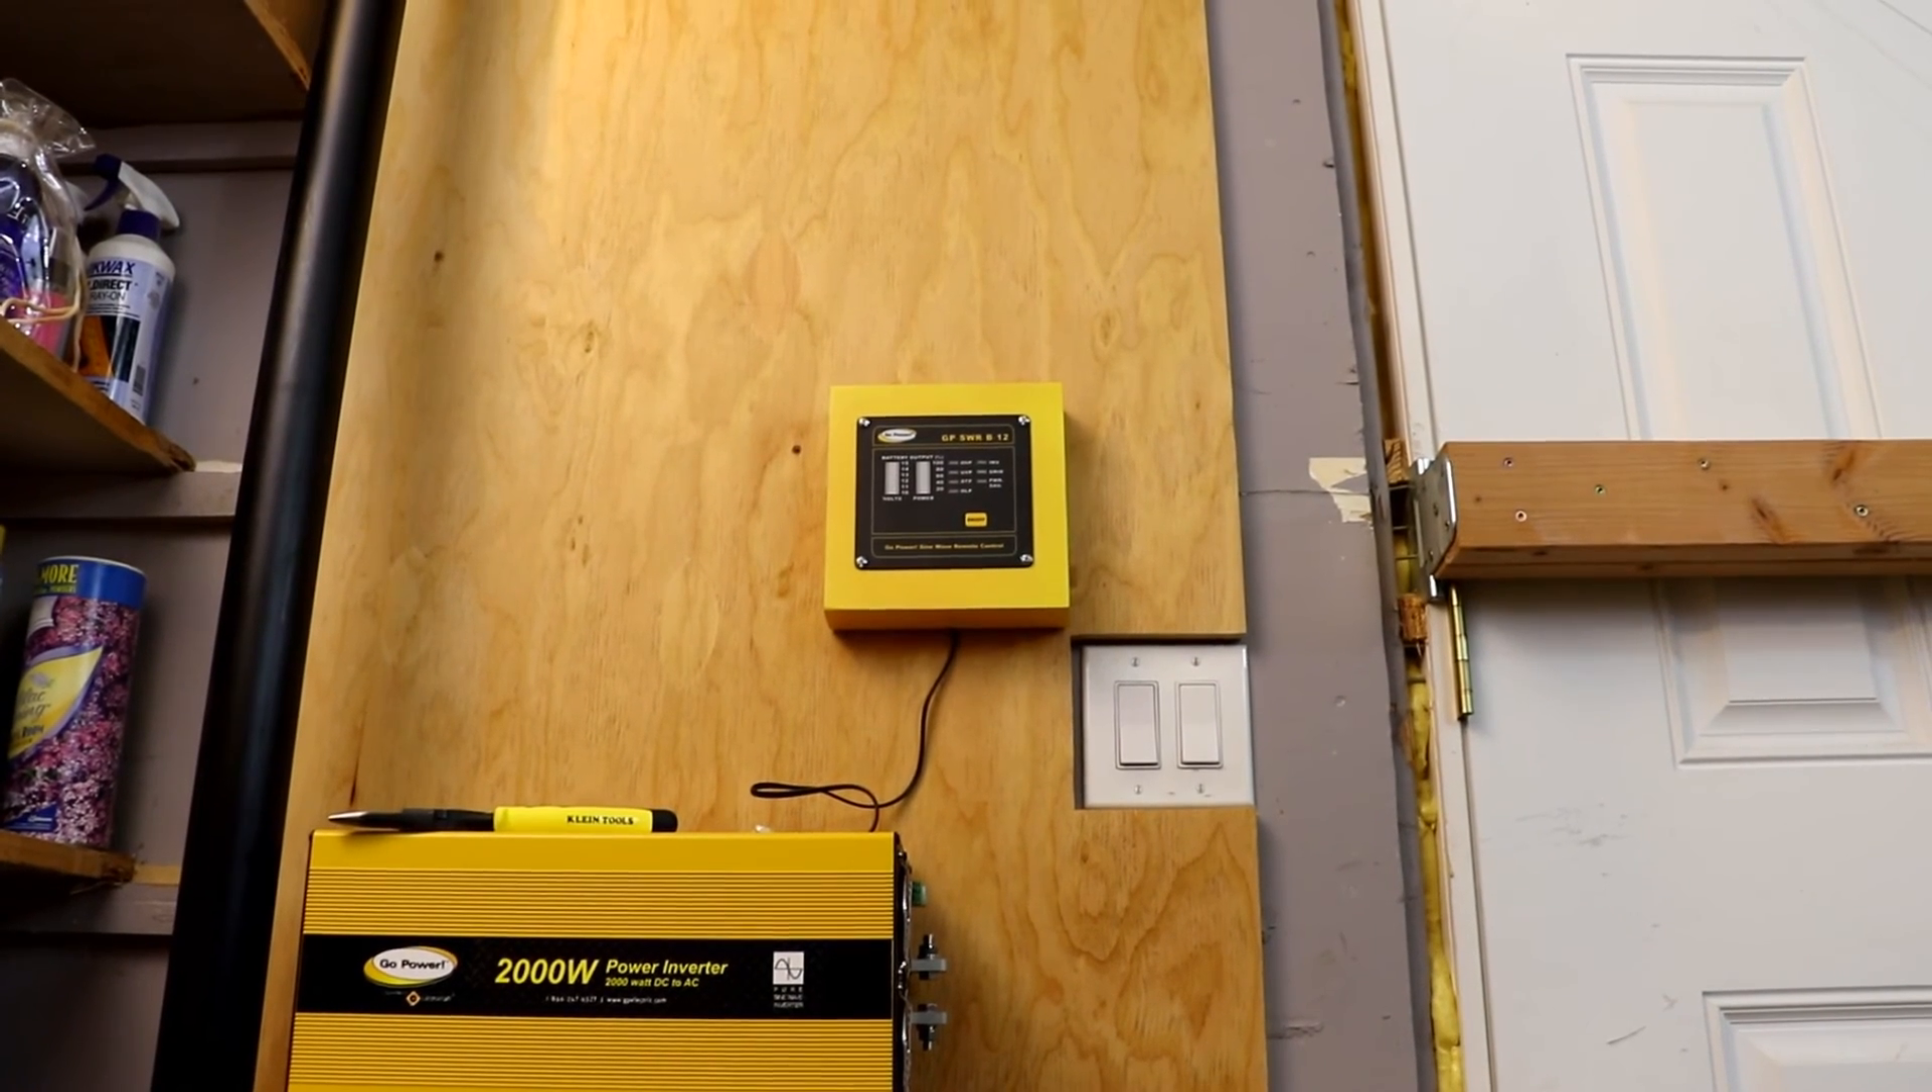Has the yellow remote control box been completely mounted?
Yes.